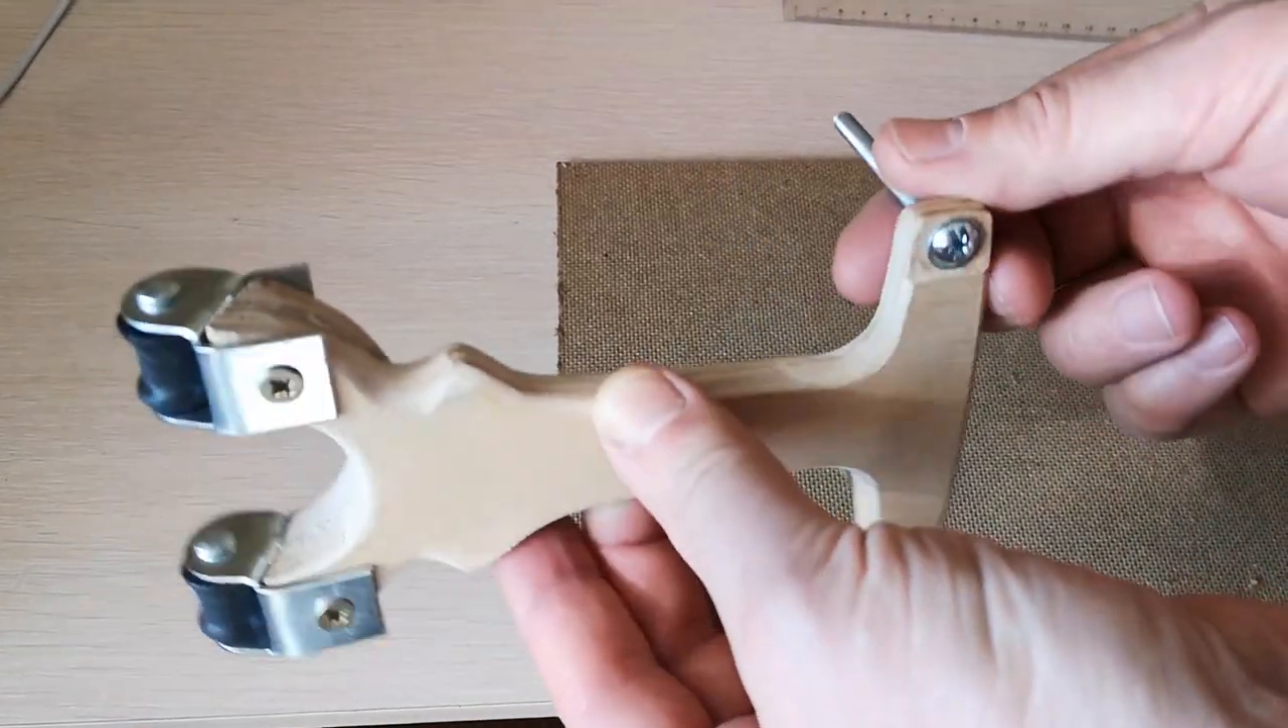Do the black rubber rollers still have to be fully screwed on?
No.